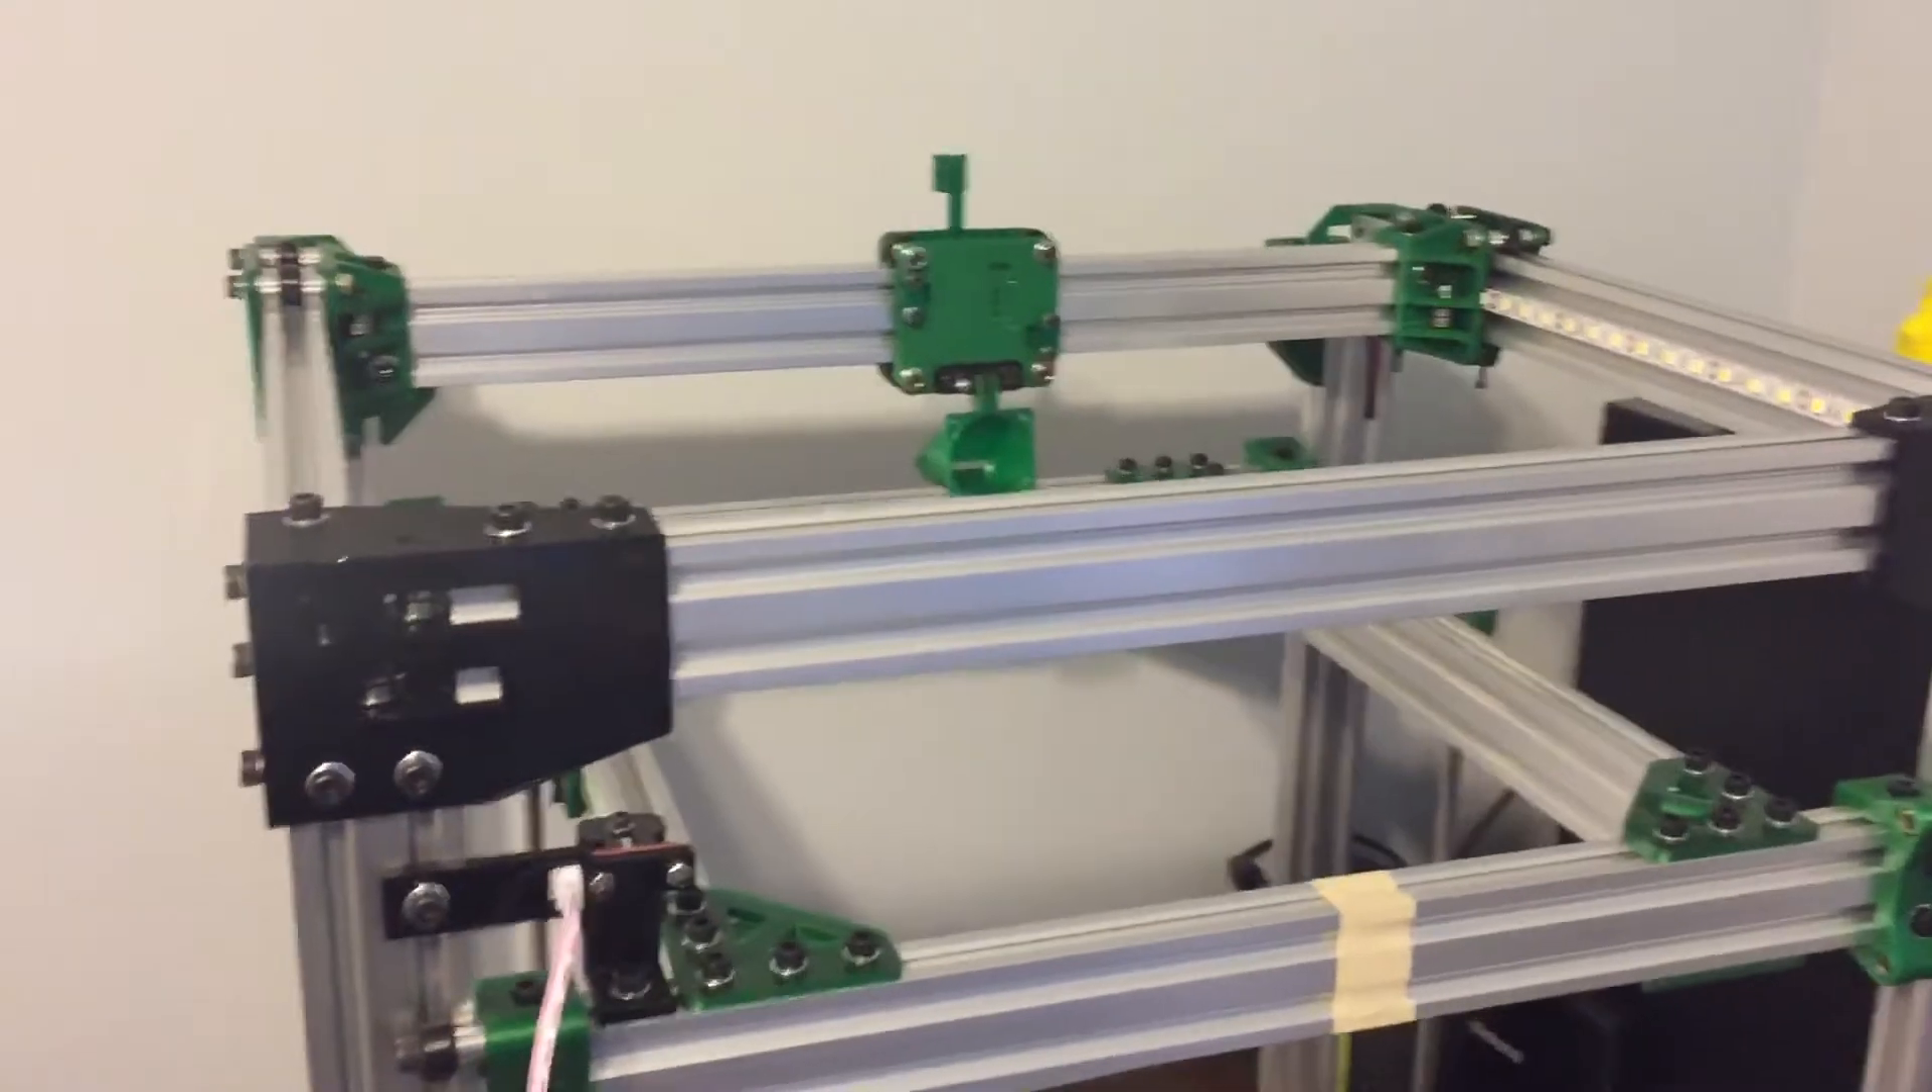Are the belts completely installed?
No.